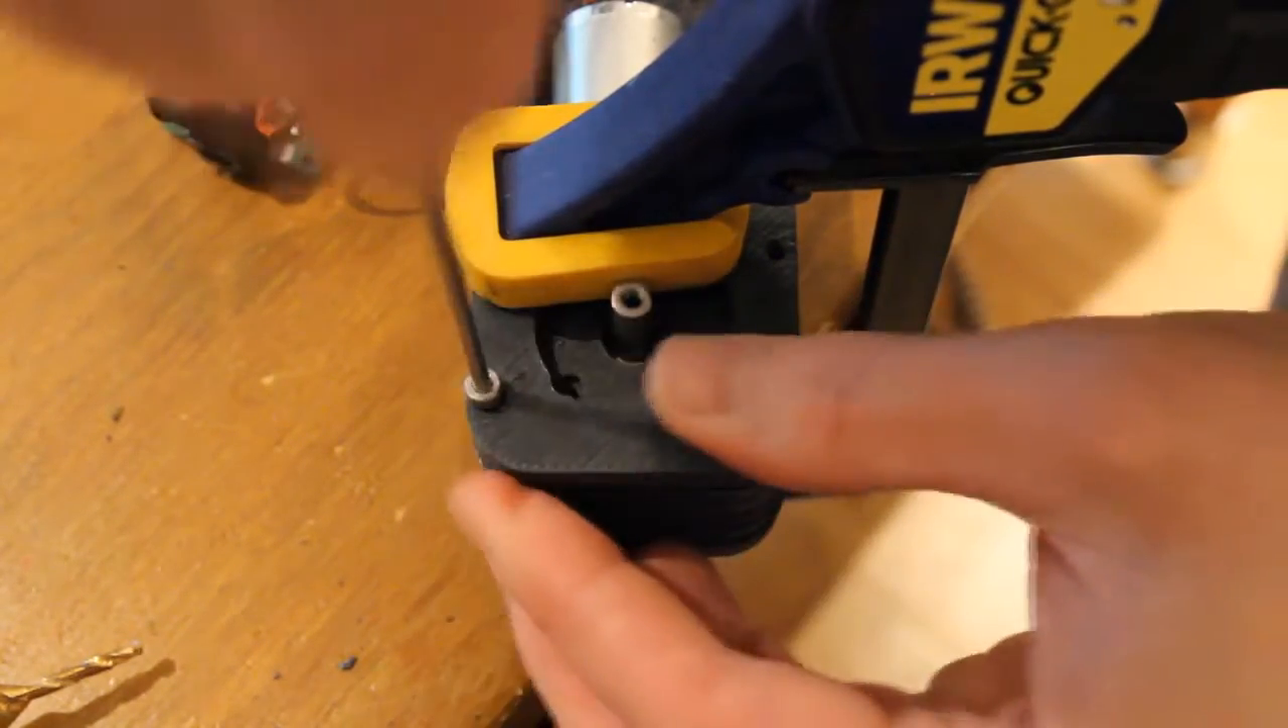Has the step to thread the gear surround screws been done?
No.